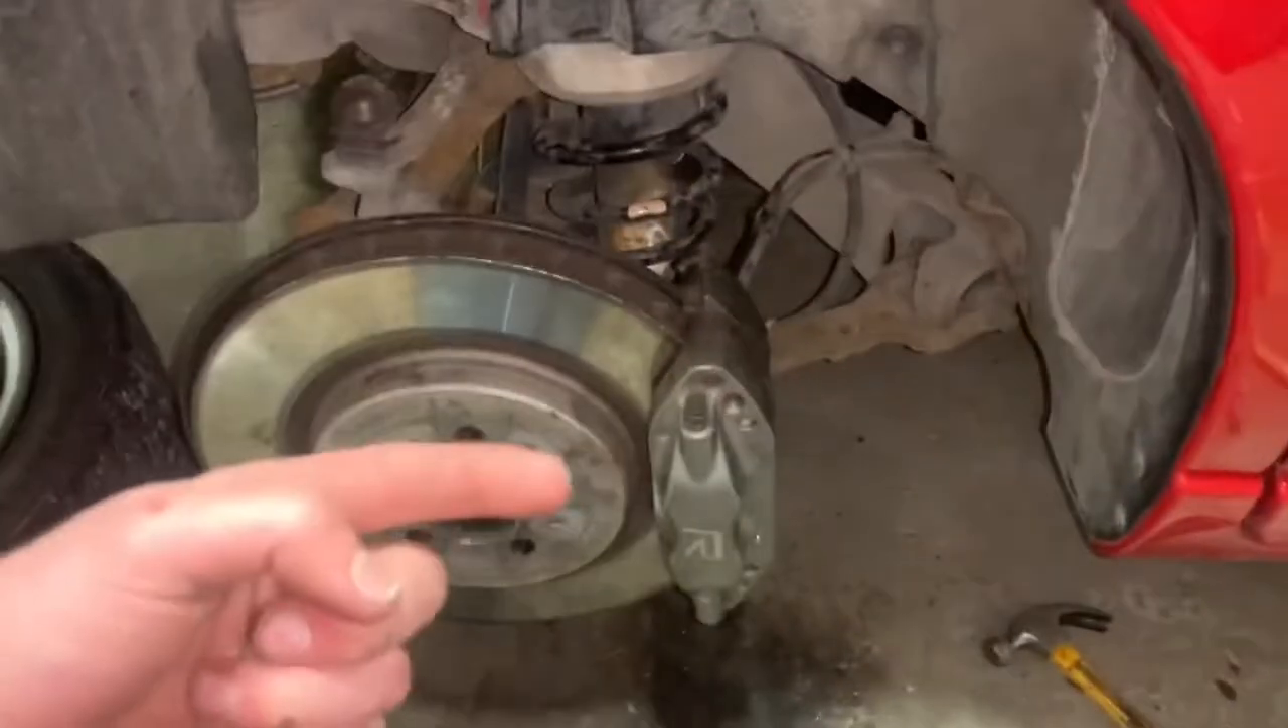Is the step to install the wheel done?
No.